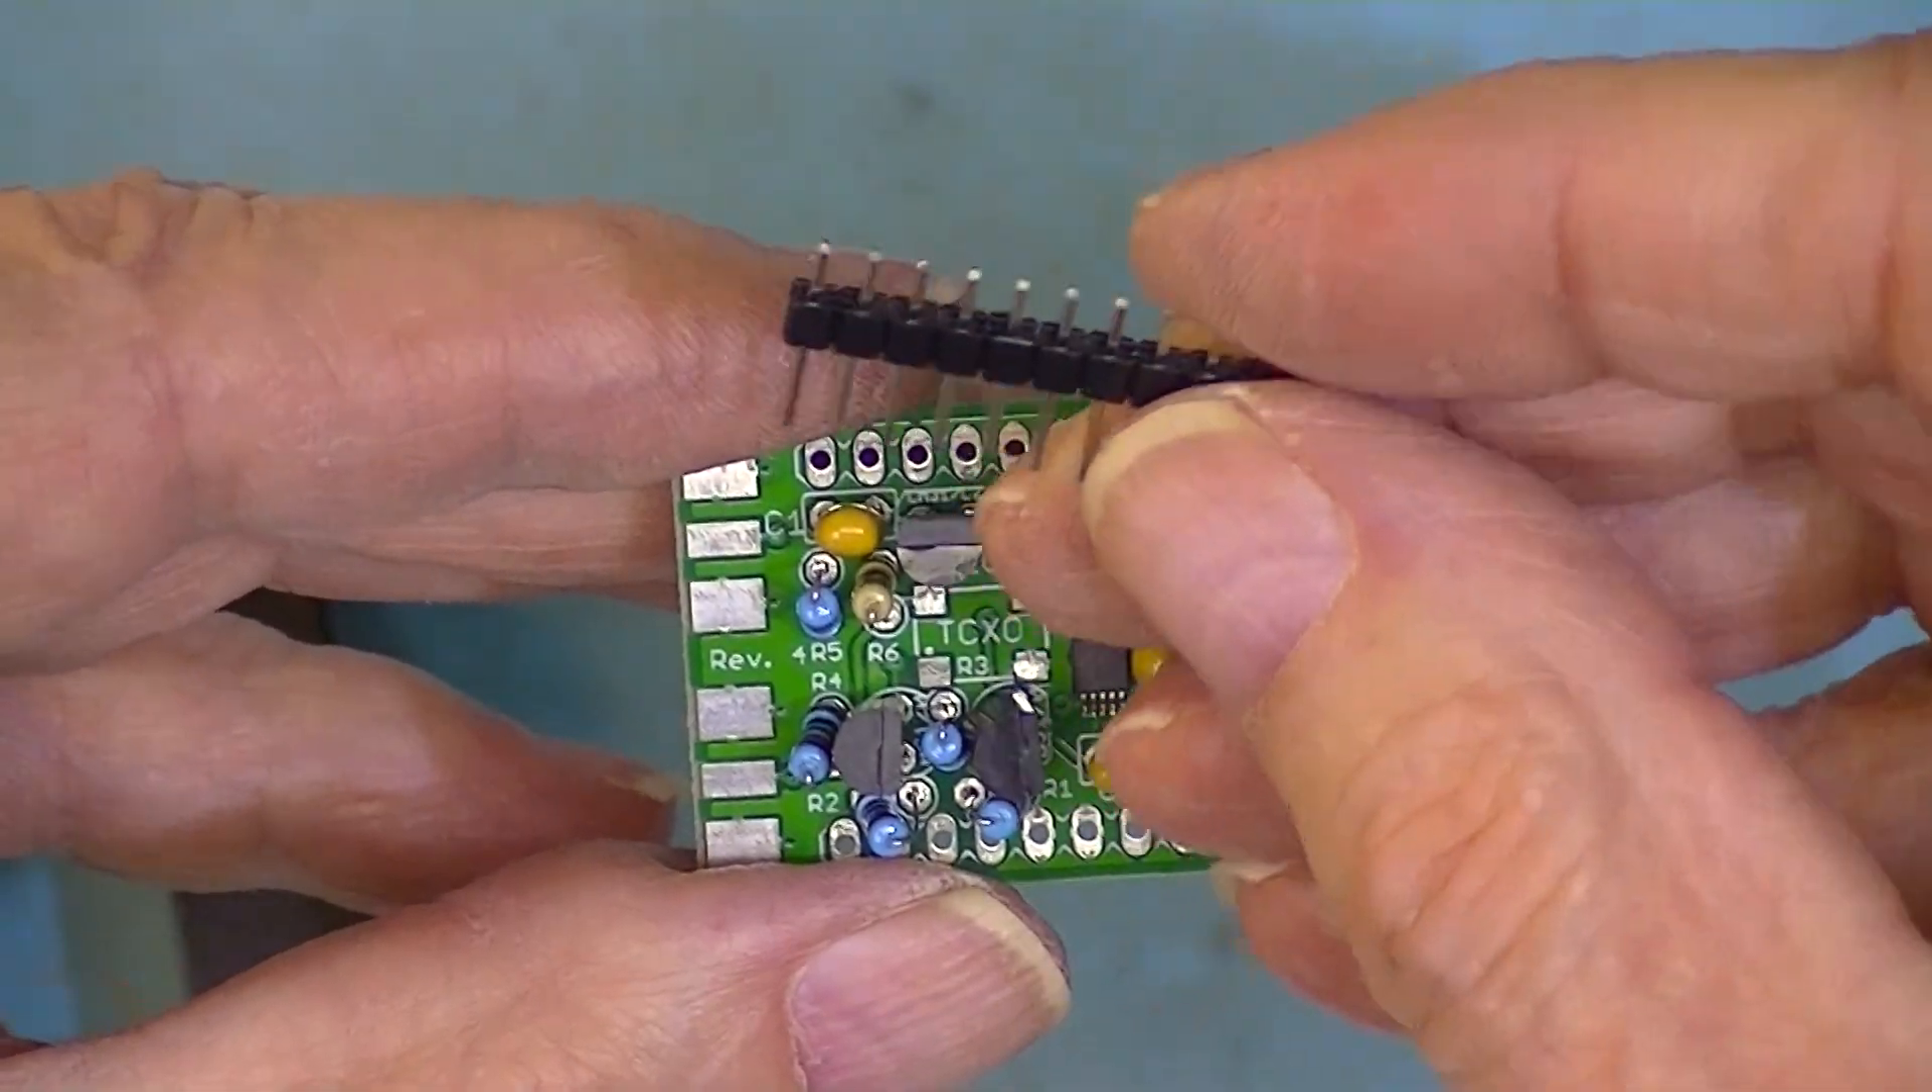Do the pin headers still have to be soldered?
Yes.